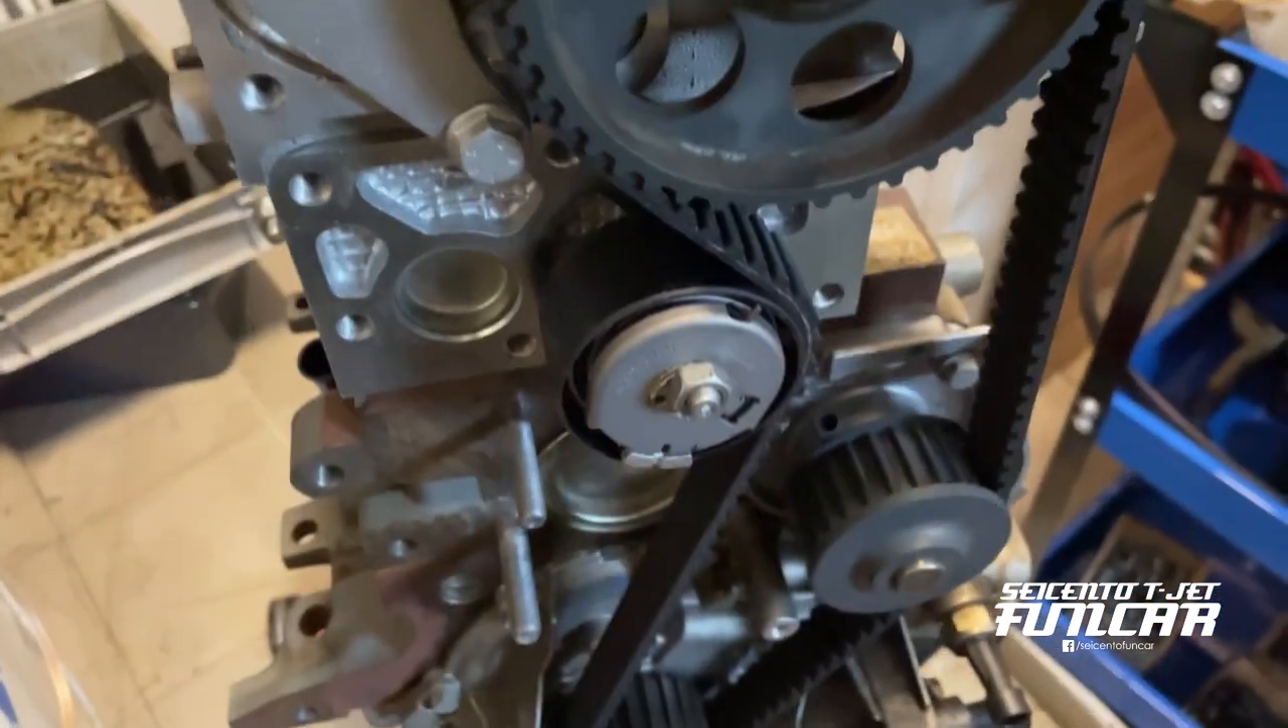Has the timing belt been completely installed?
Yes.